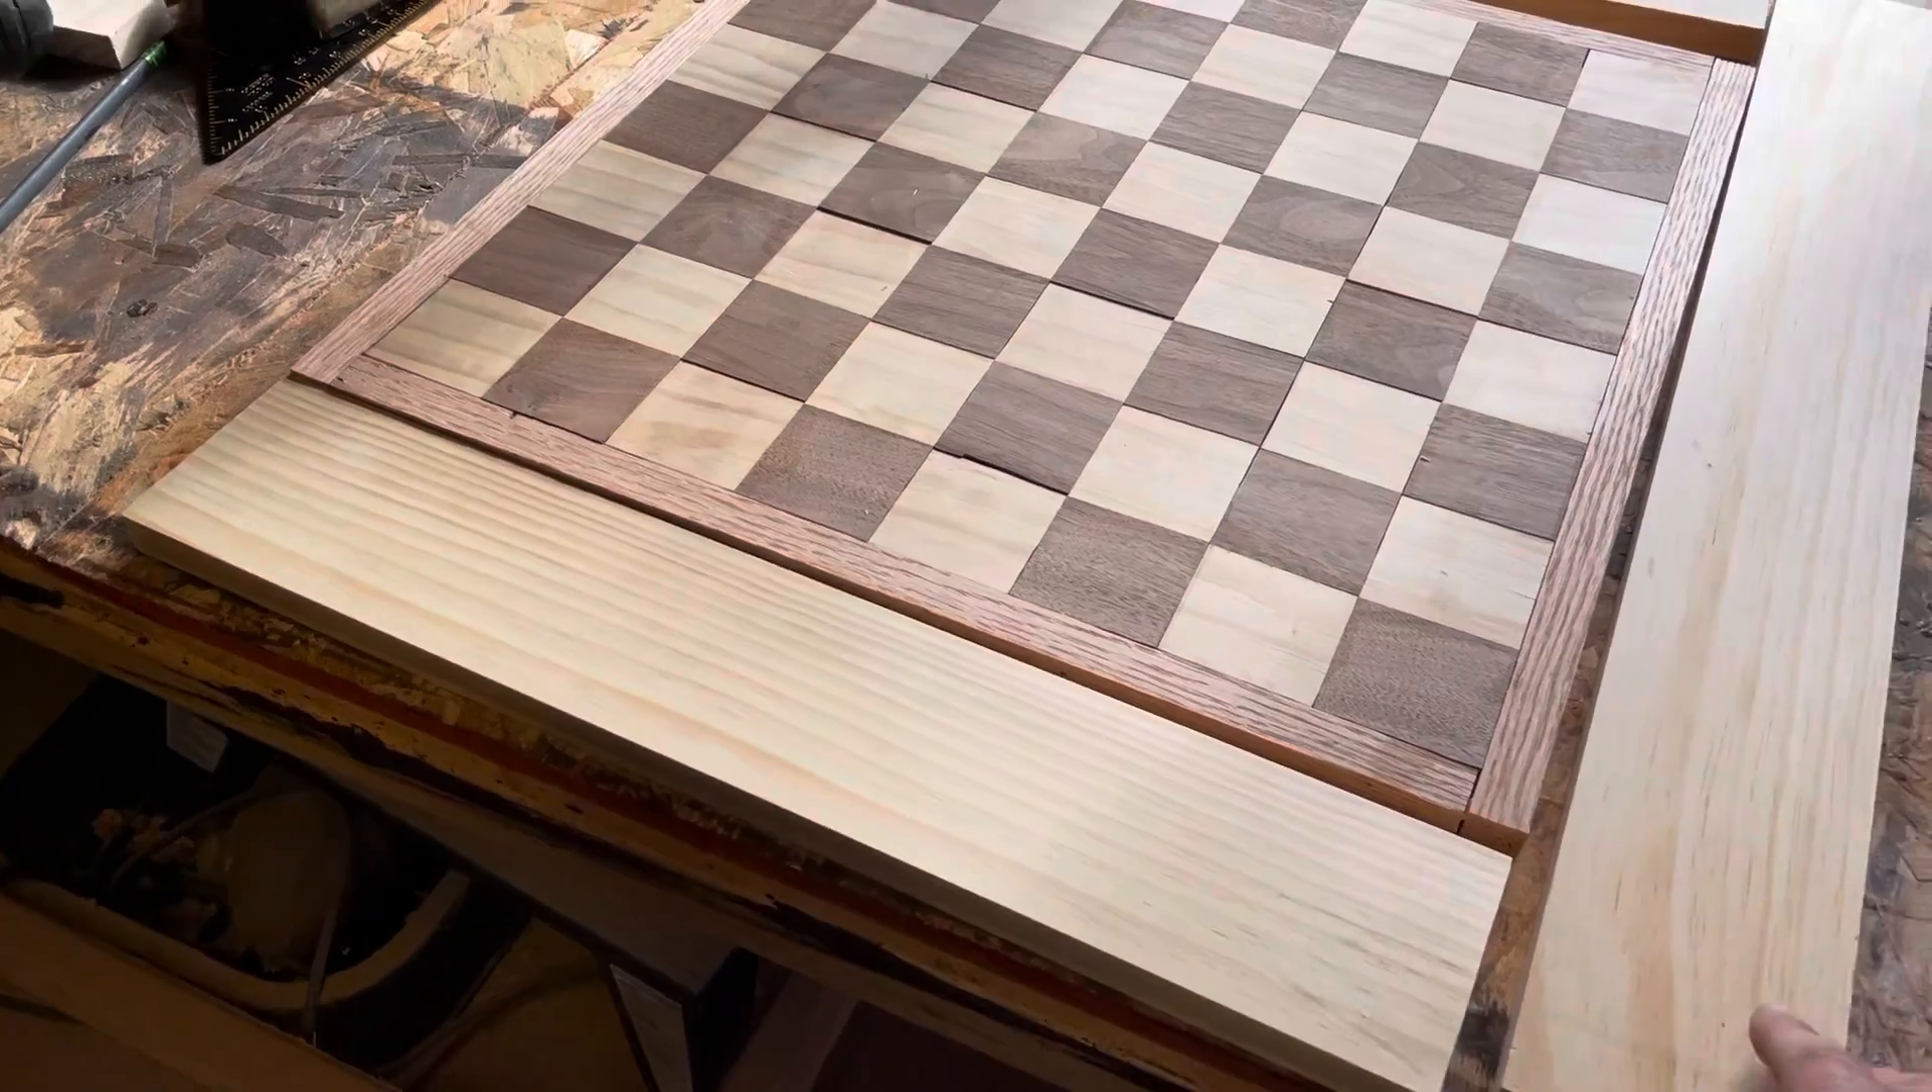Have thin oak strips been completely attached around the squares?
Yes.